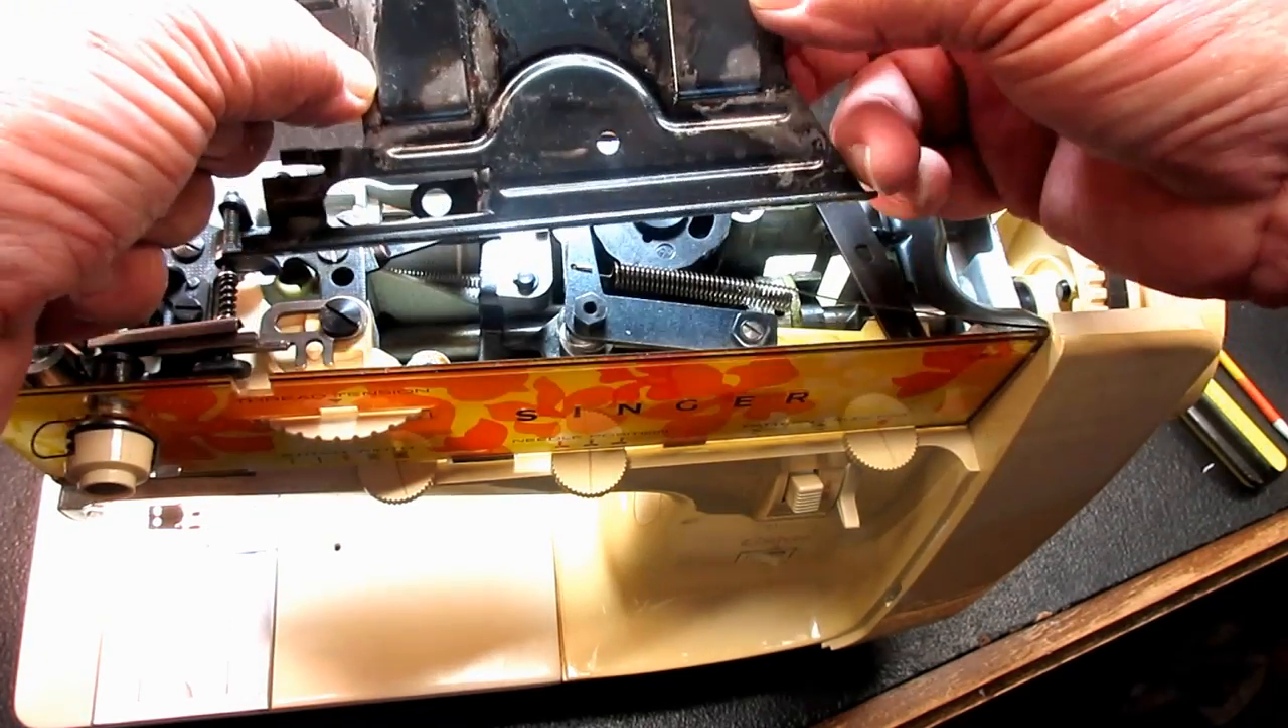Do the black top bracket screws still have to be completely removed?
No.